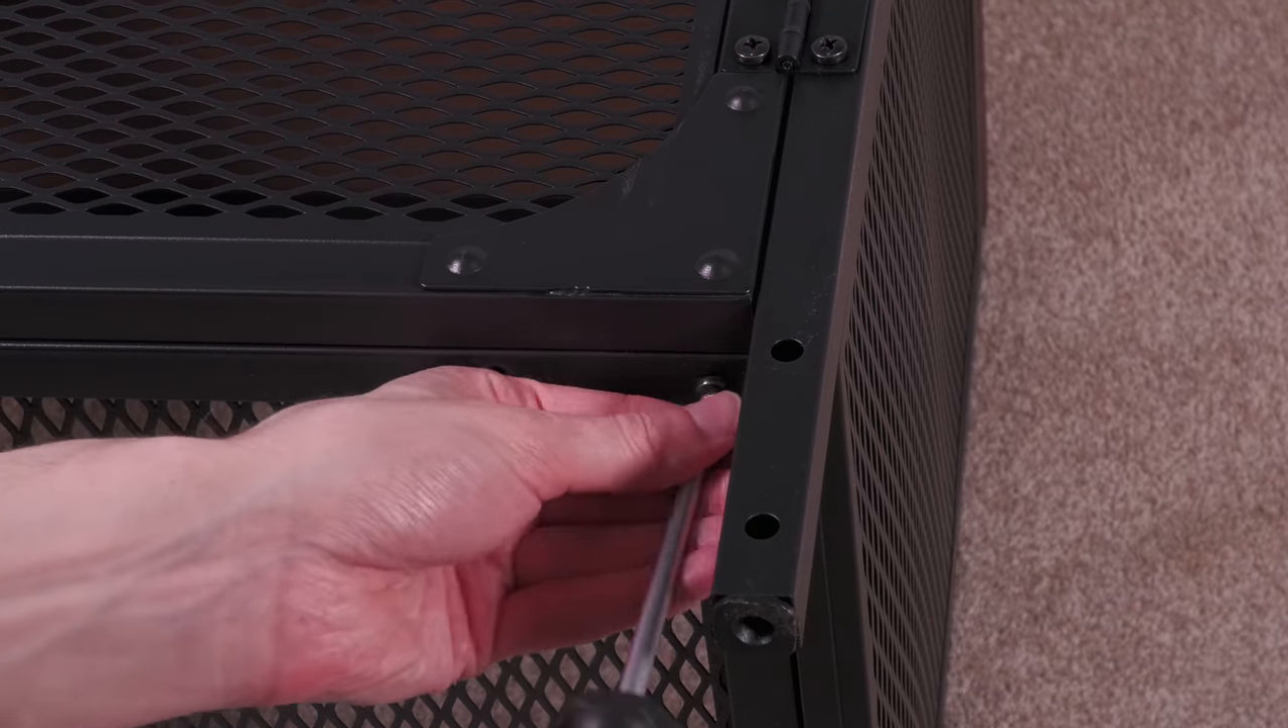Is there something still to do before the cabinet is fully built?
Yes.